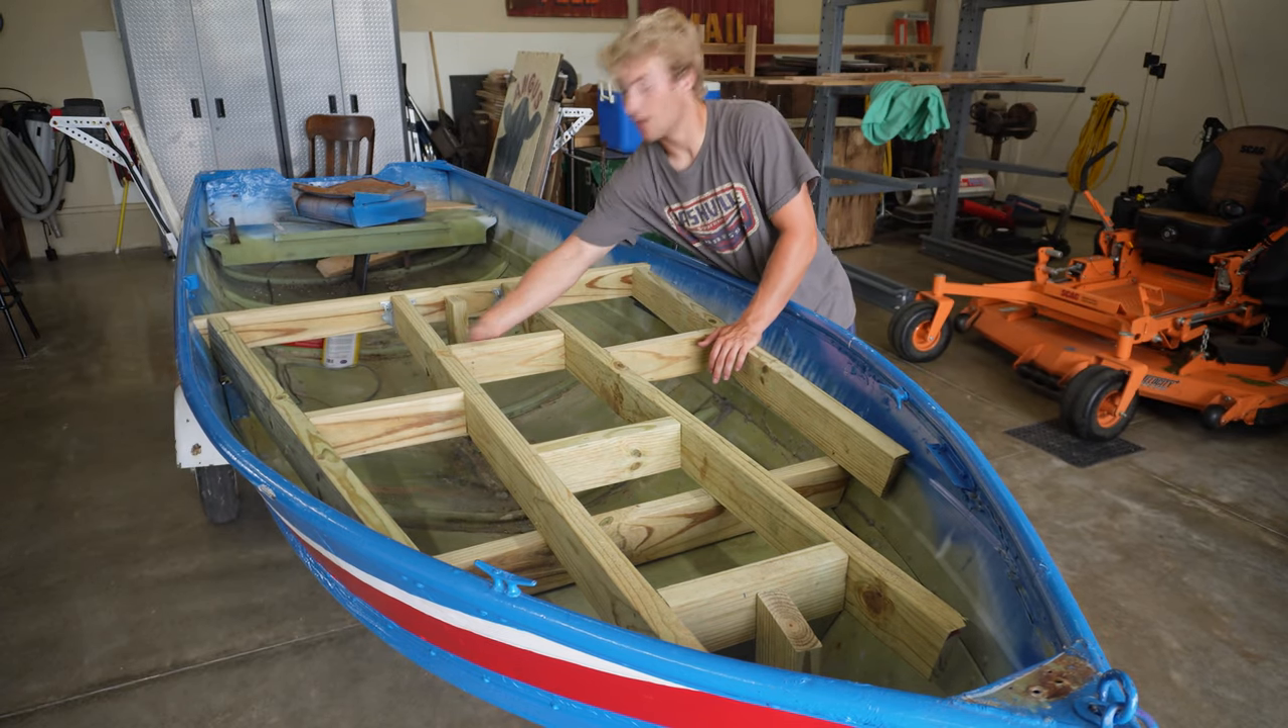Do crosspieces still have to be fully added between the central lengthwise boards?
No.